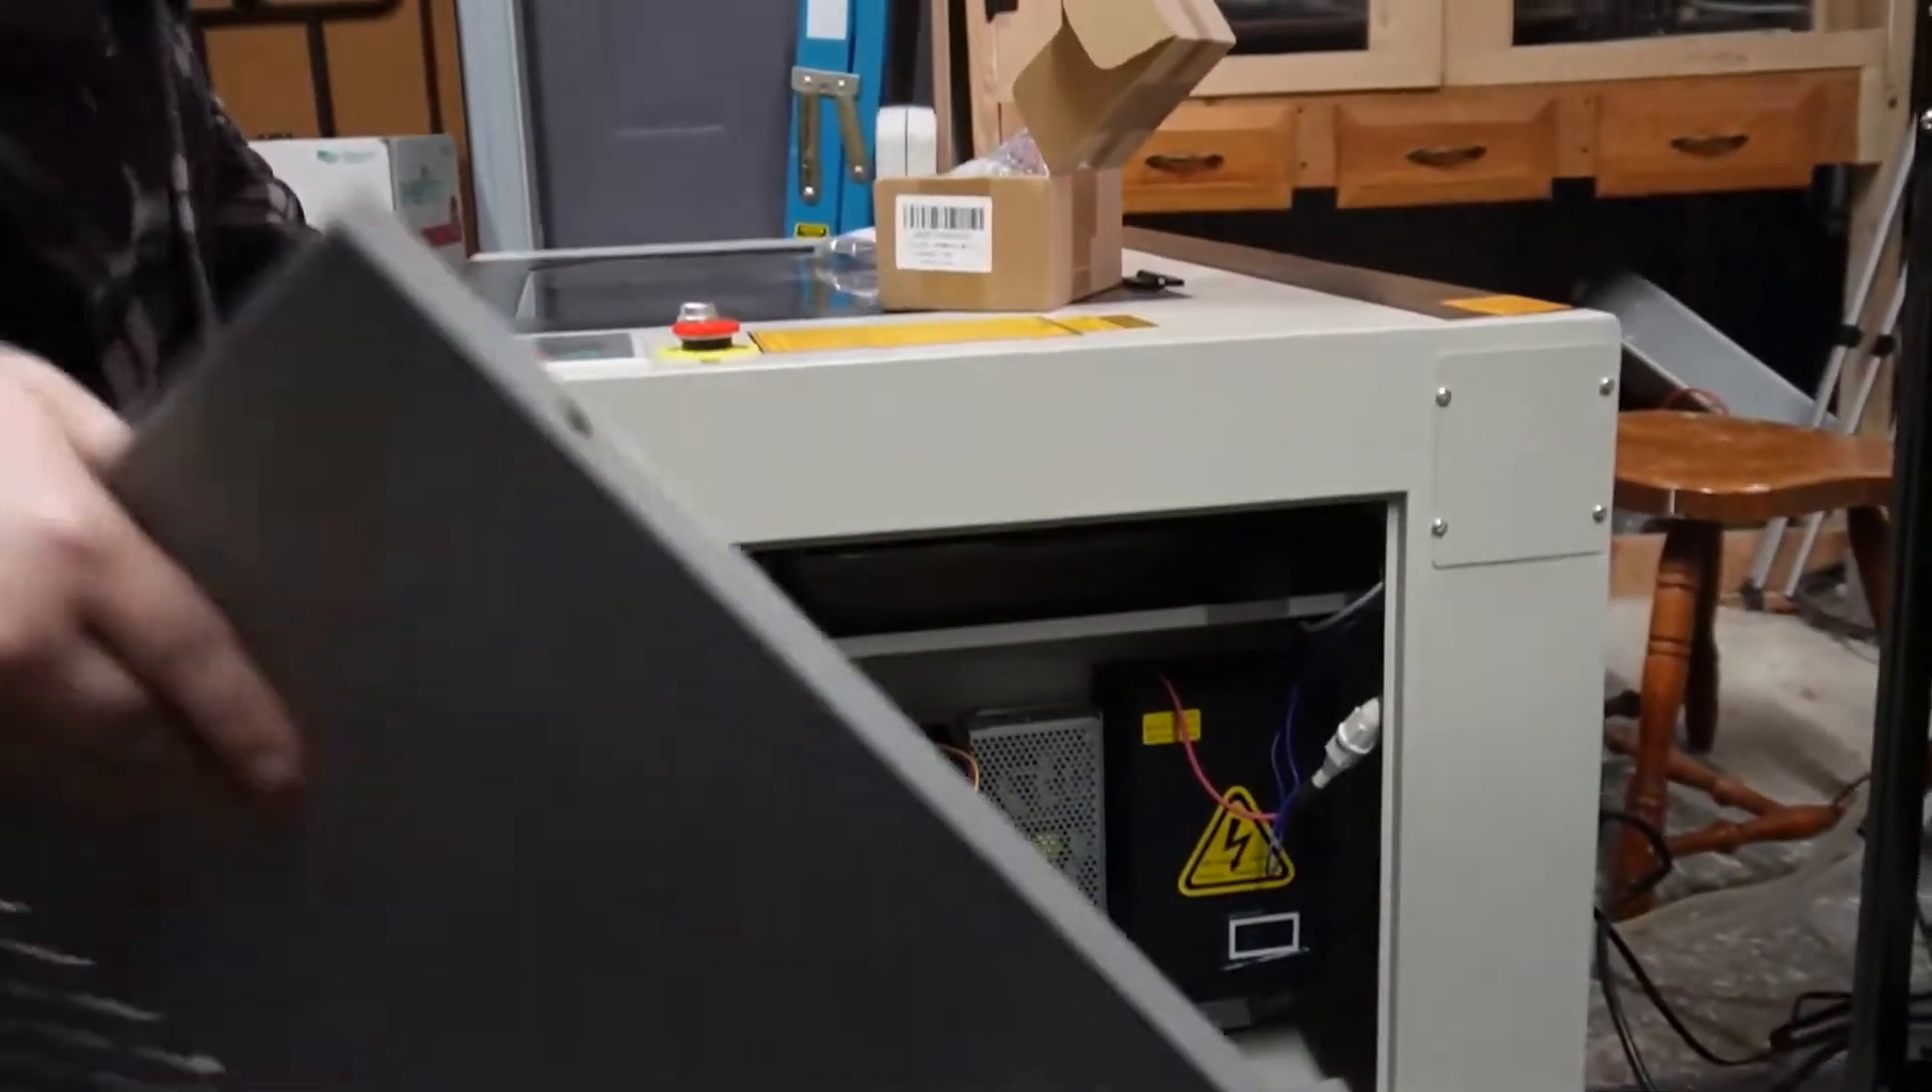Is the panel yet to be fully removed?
No.